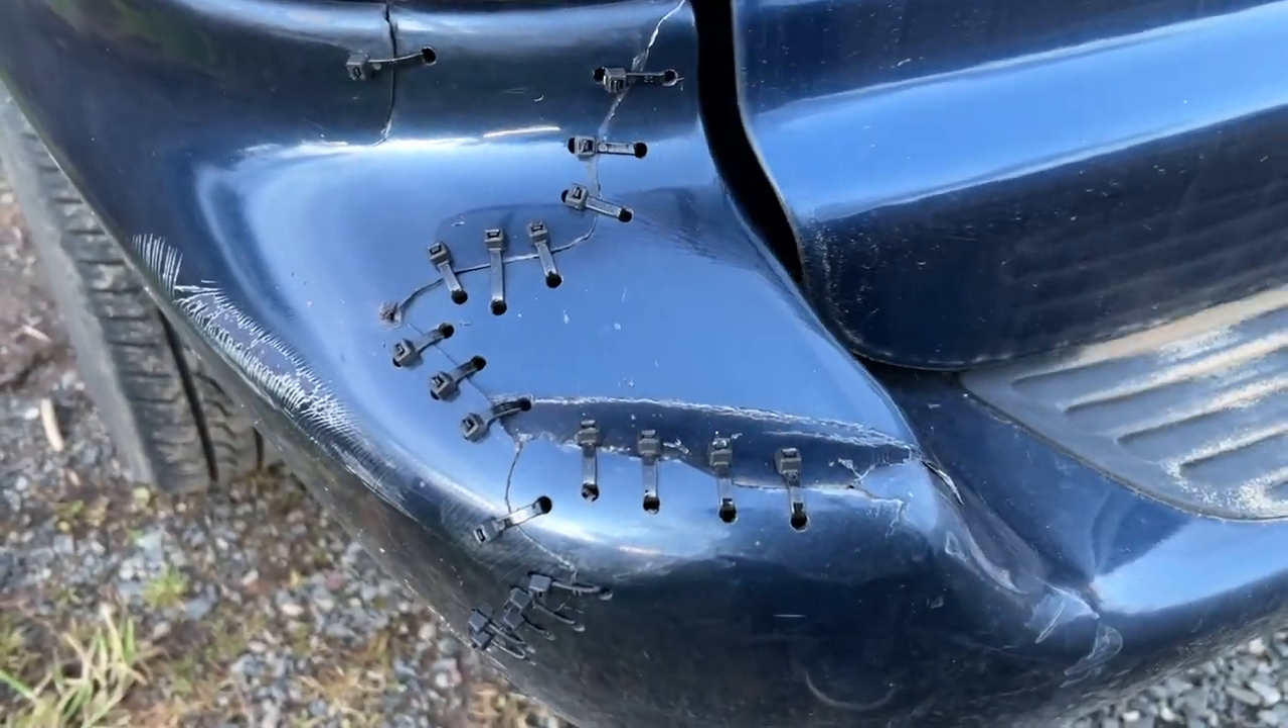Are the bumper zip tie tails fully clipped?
Yes.